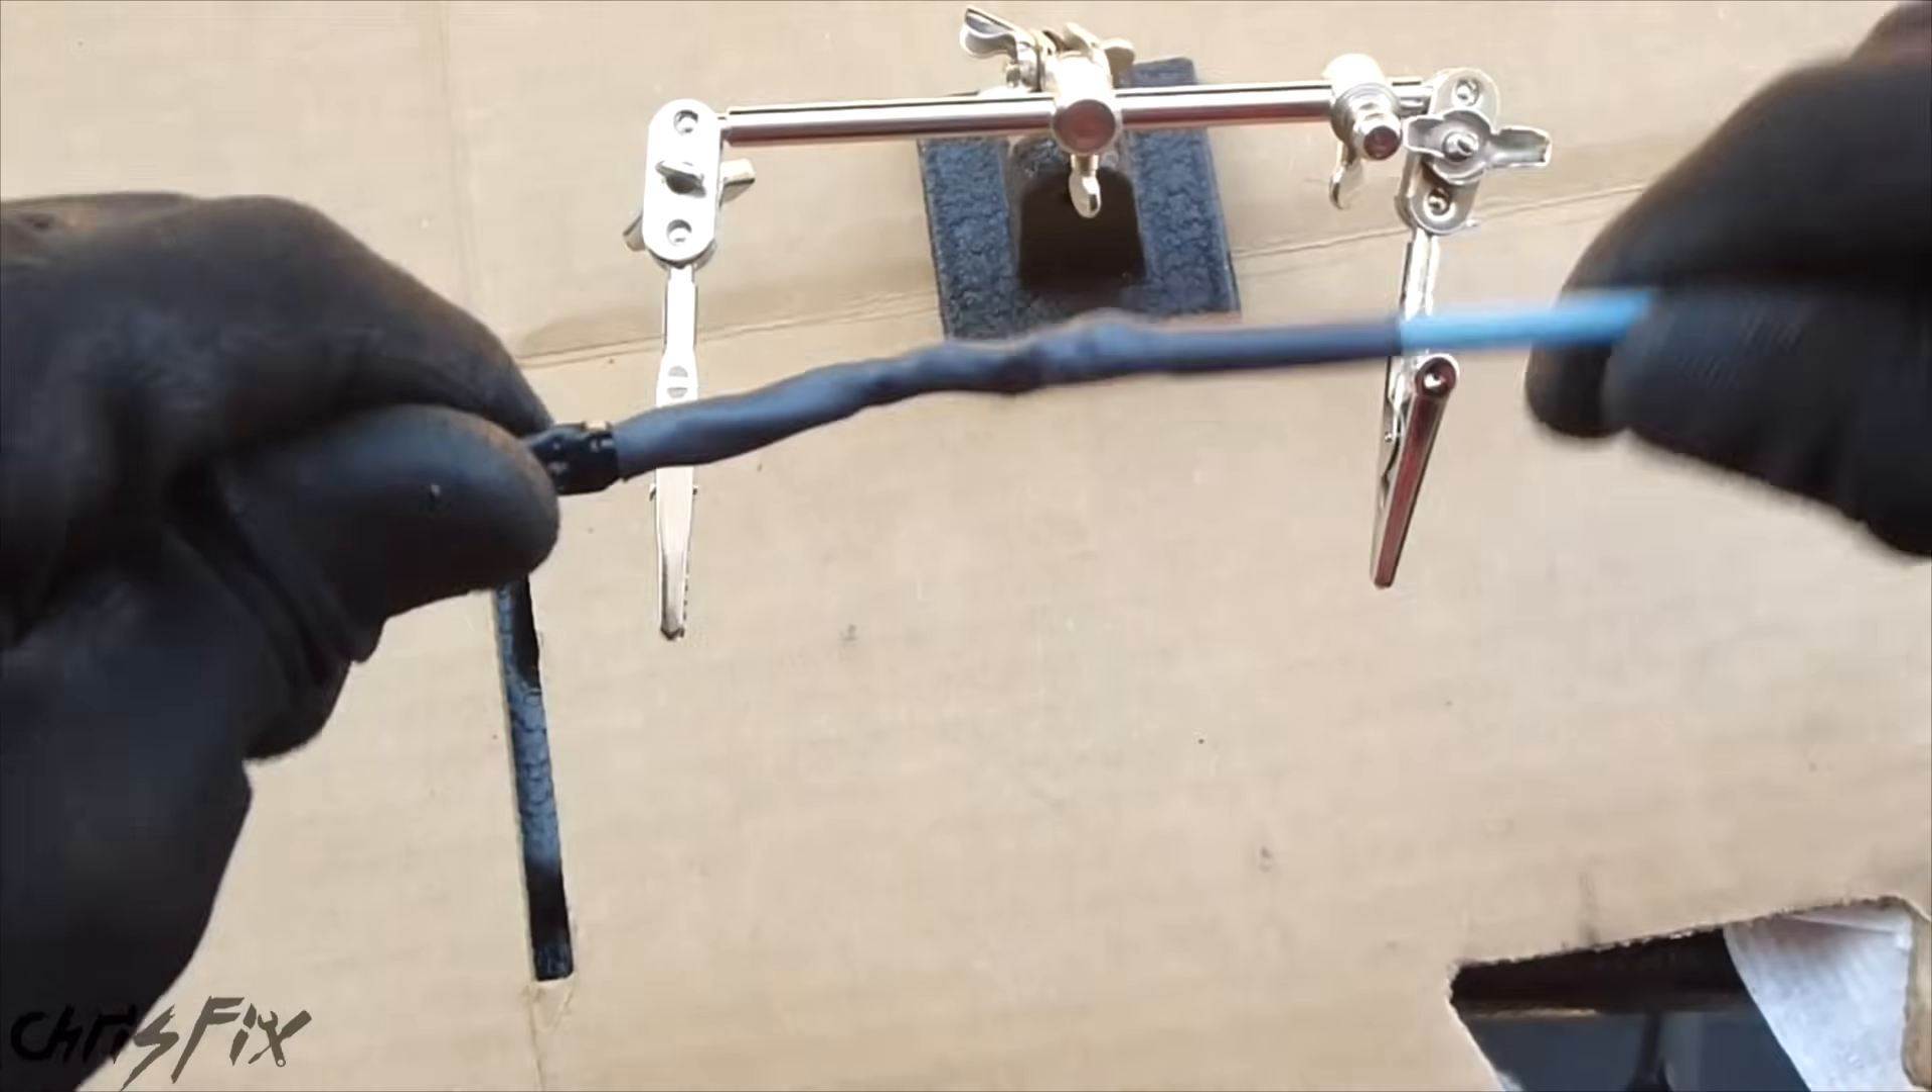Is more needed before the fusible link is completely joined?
No.